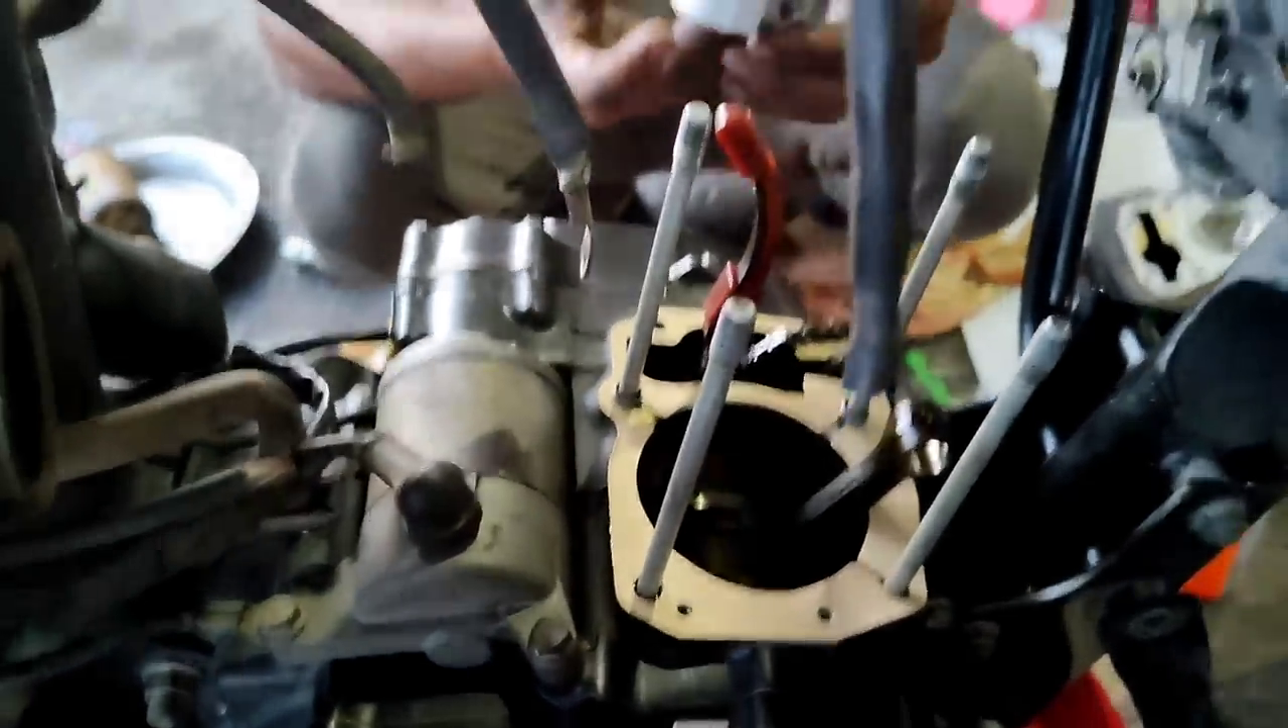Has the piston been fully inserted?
No.